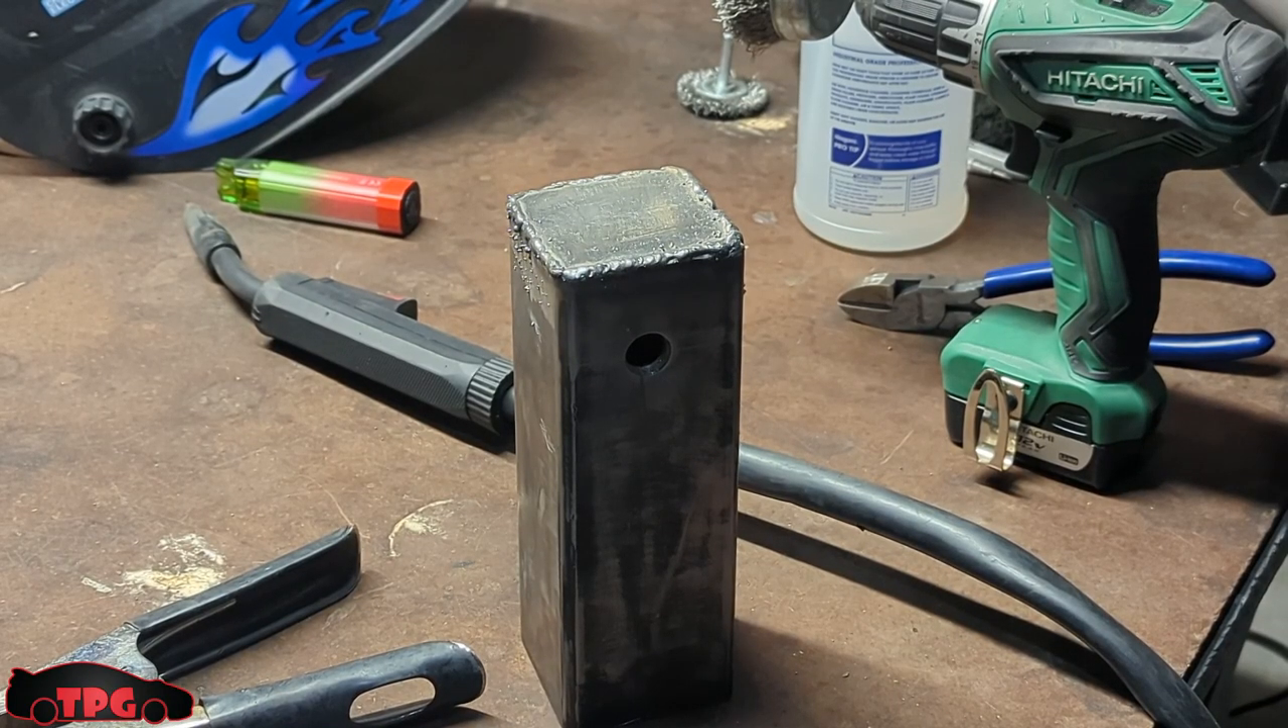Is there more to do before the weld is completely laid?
No.